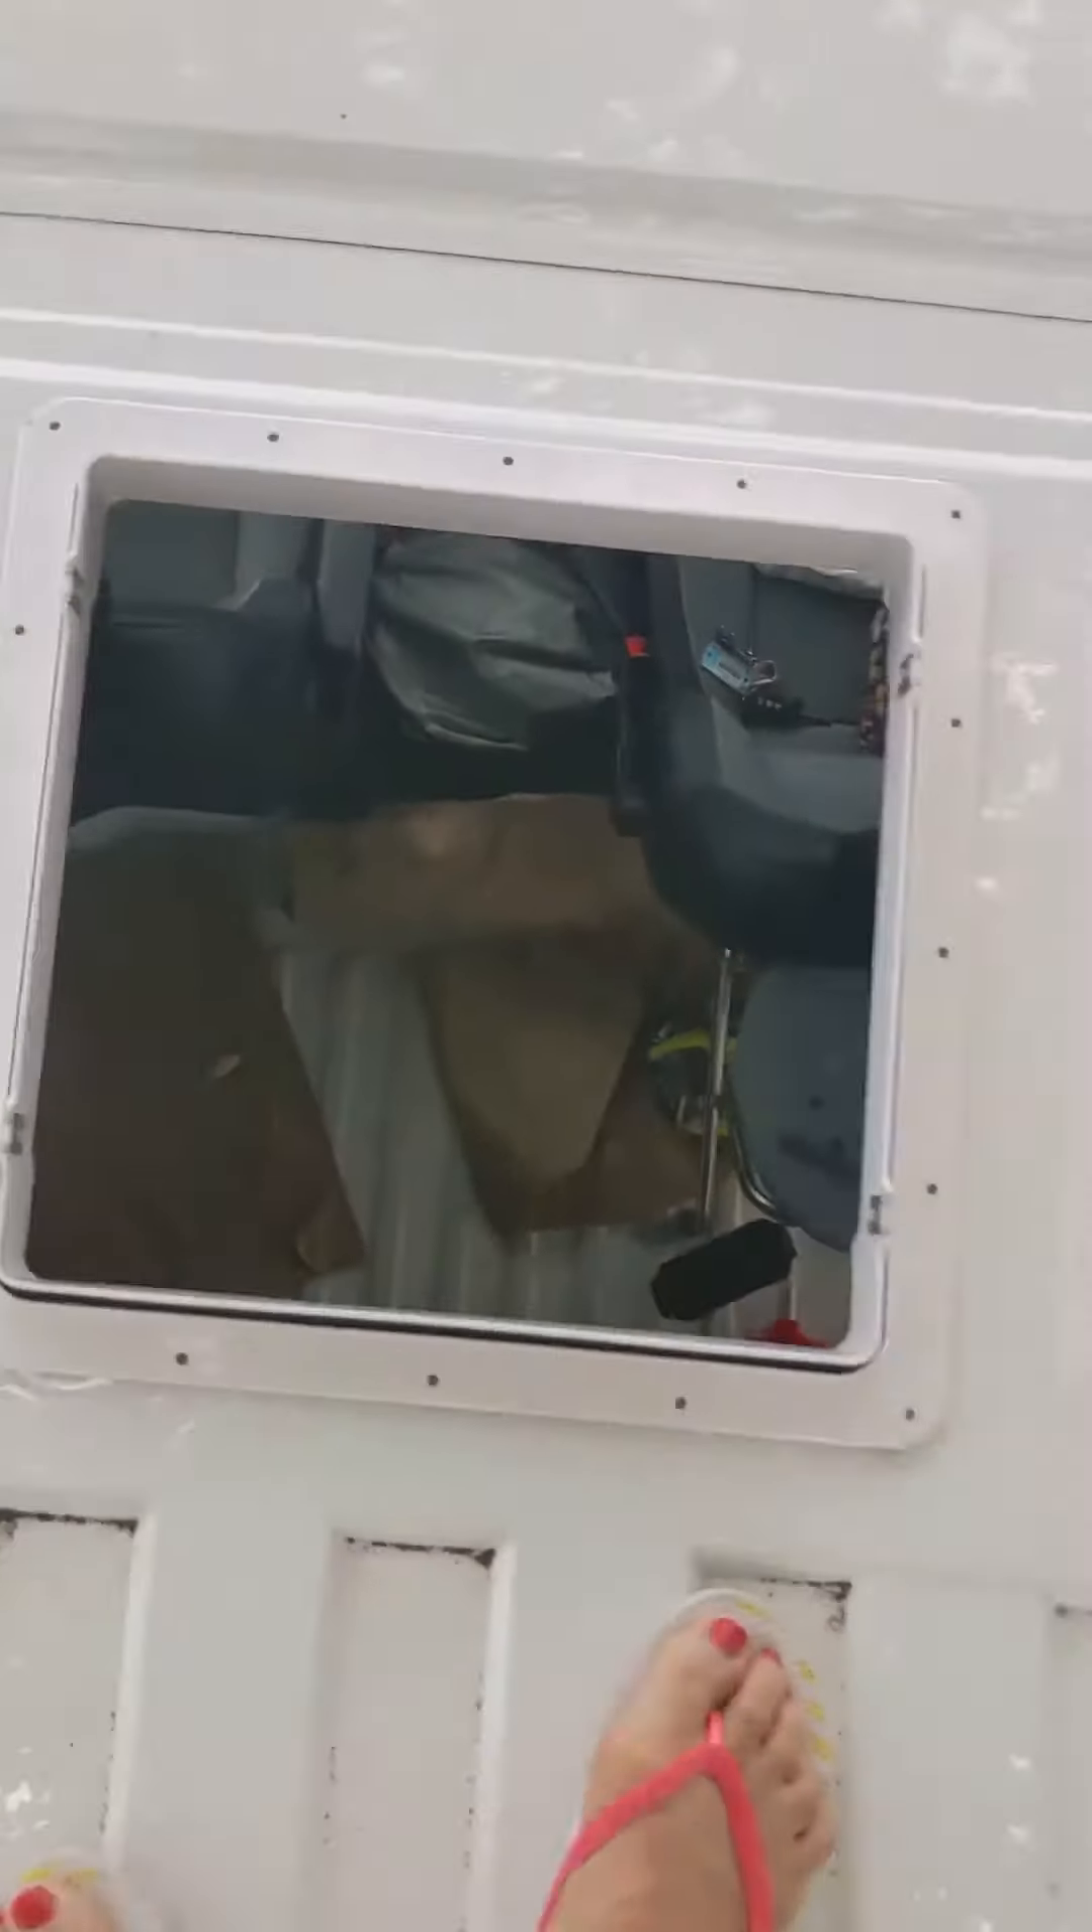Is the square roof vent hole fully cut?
Yes.